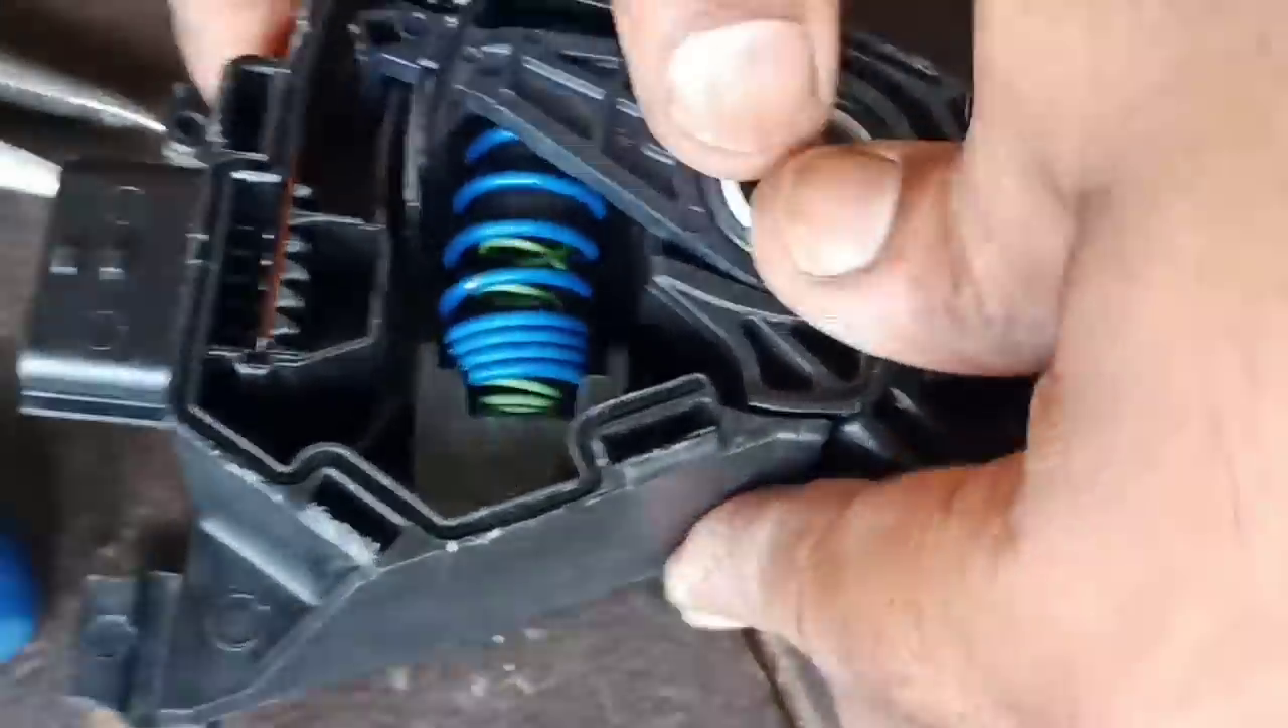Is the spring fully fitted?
Yes.